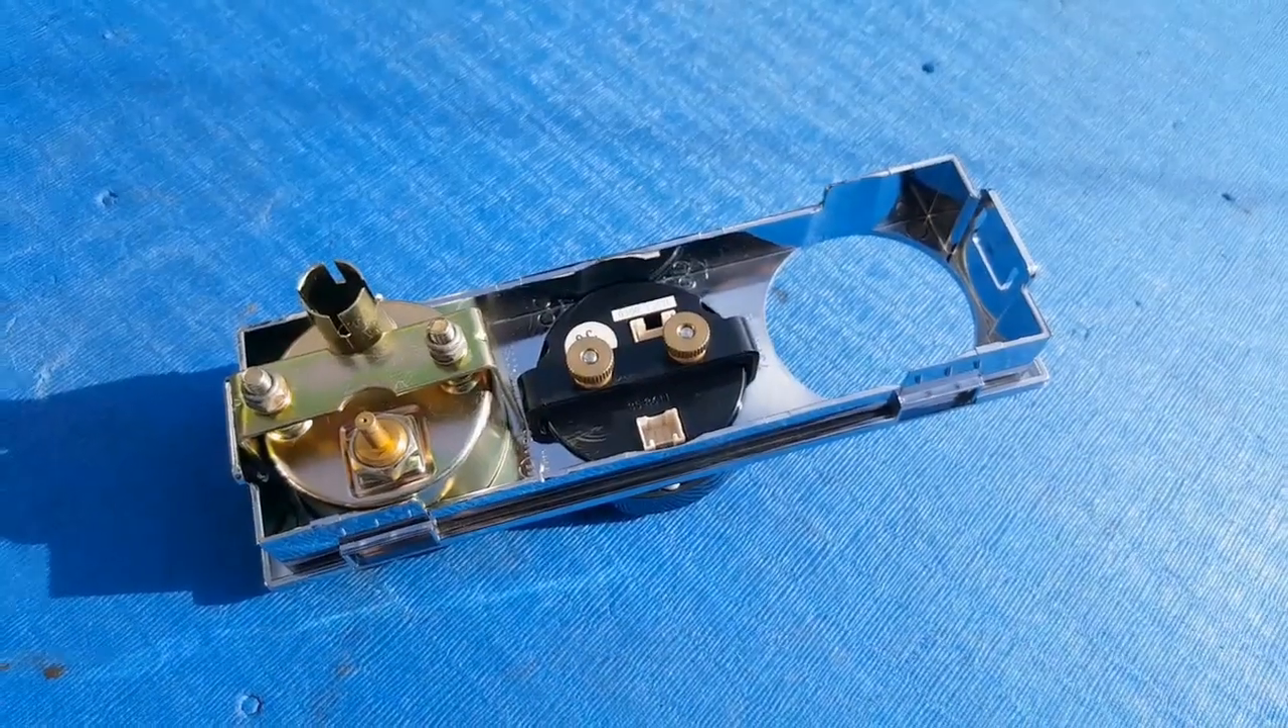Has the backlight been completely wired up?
No.